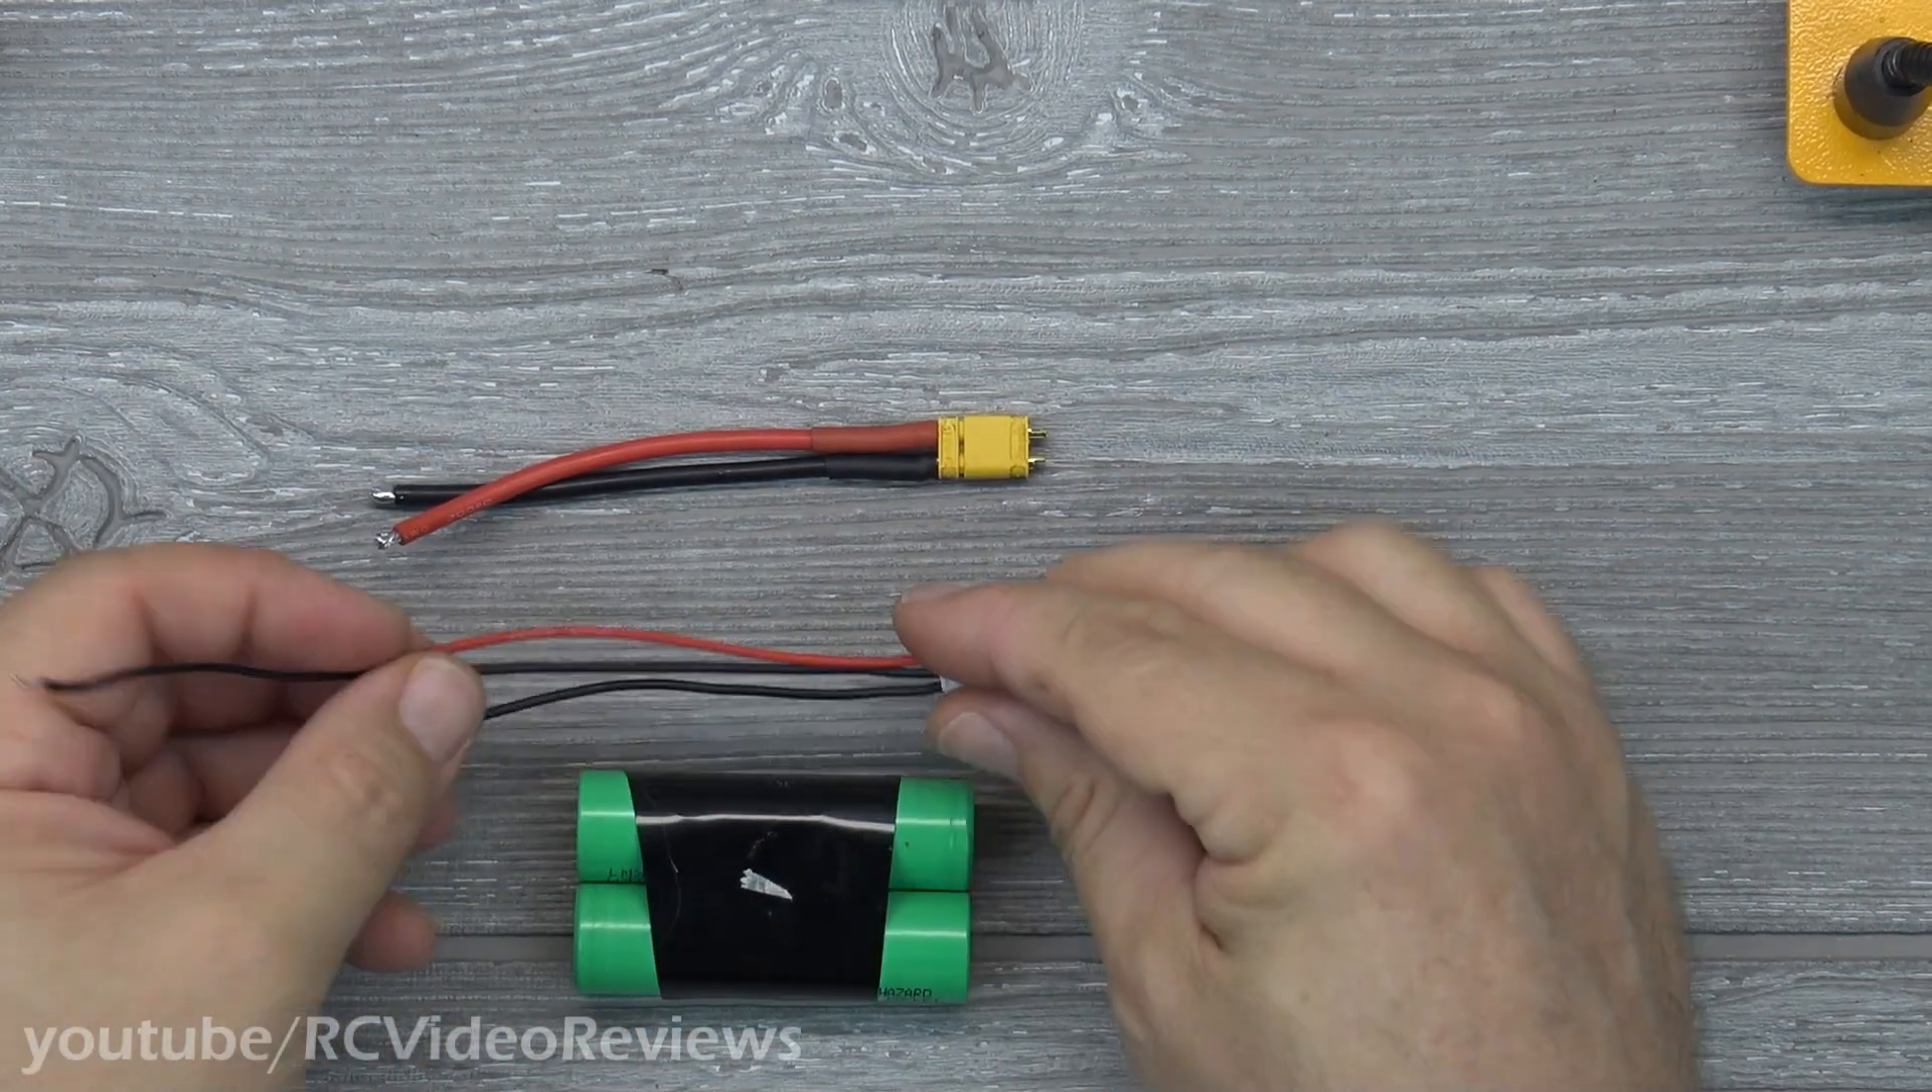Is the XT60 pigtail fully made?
Yes.